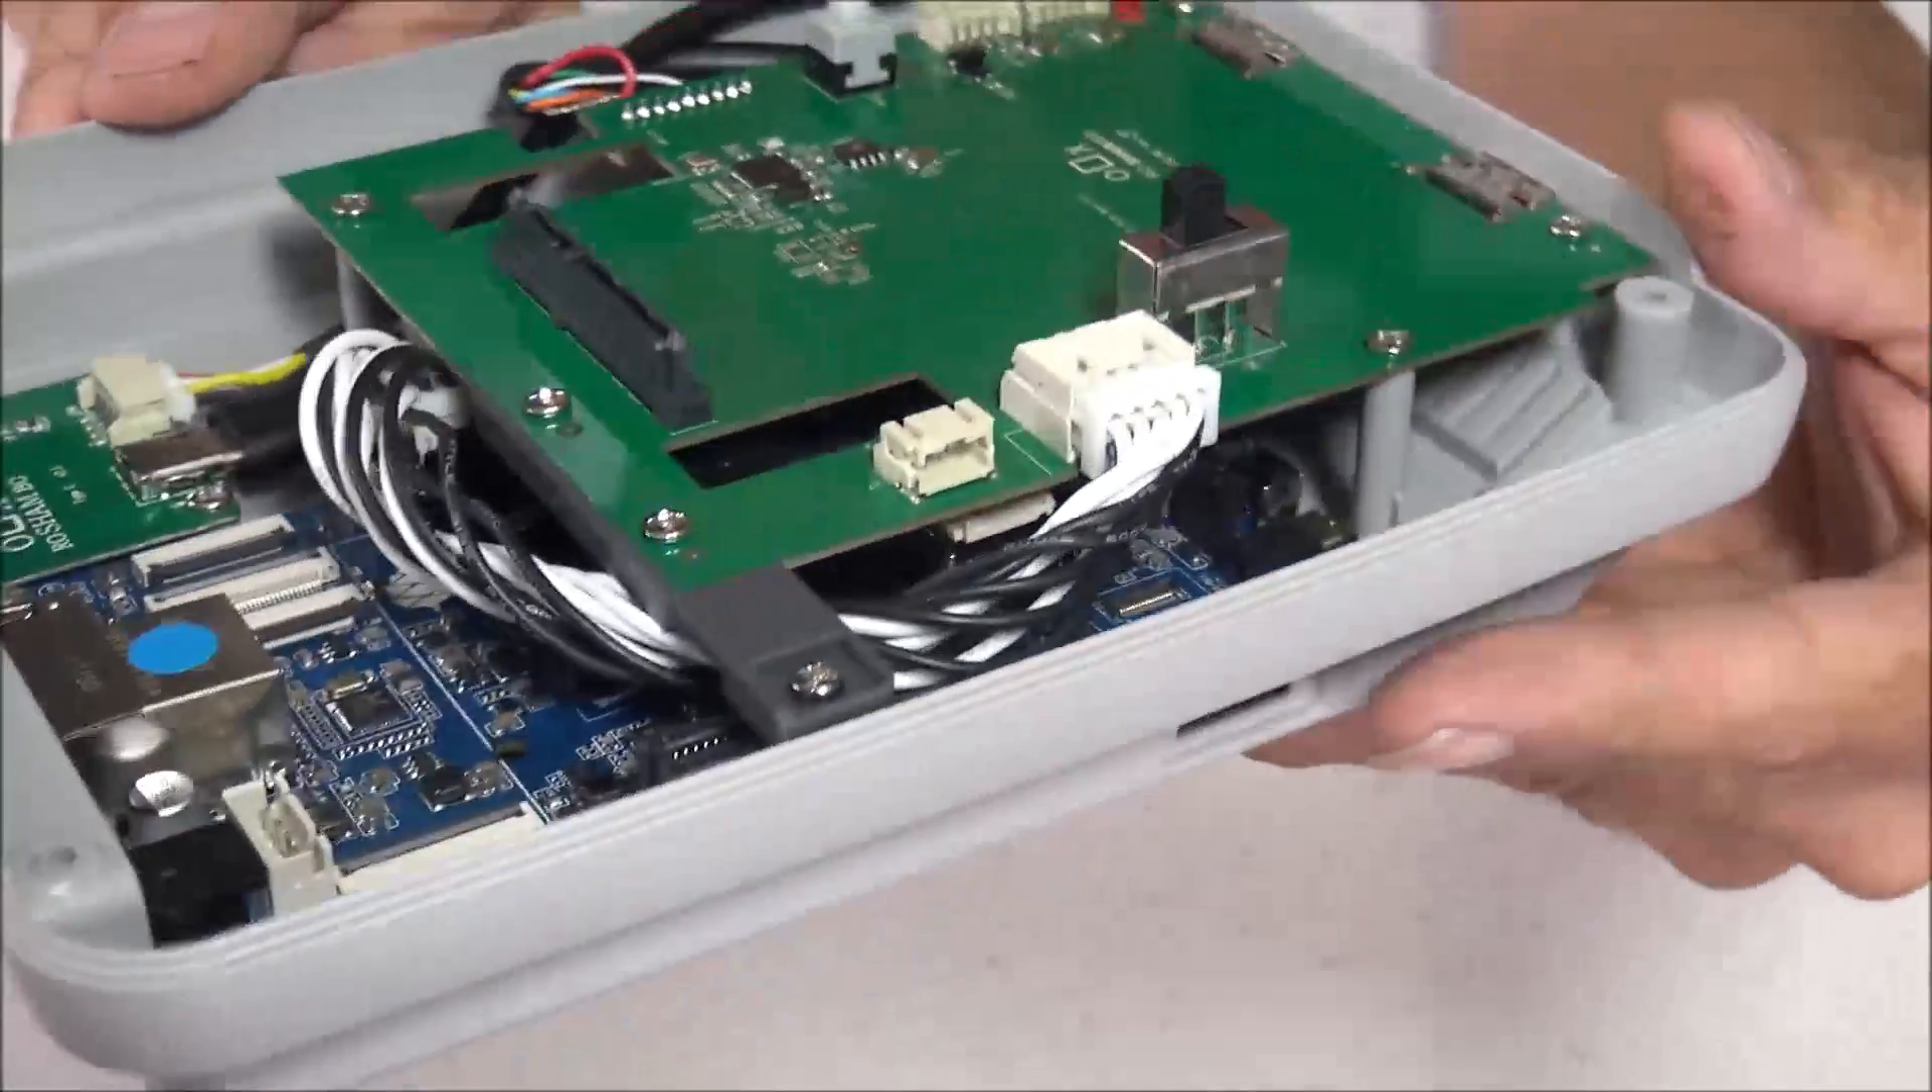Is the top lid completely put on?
No.